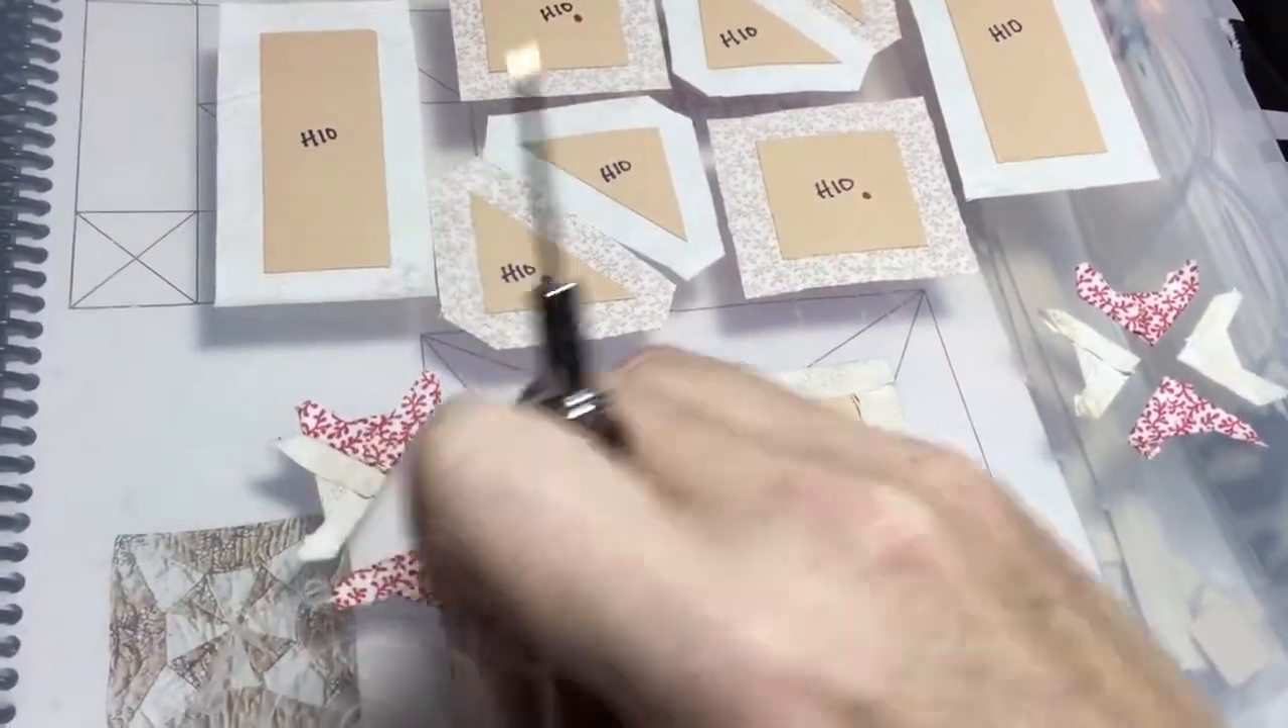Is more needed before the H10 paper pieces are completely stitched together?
Yes.